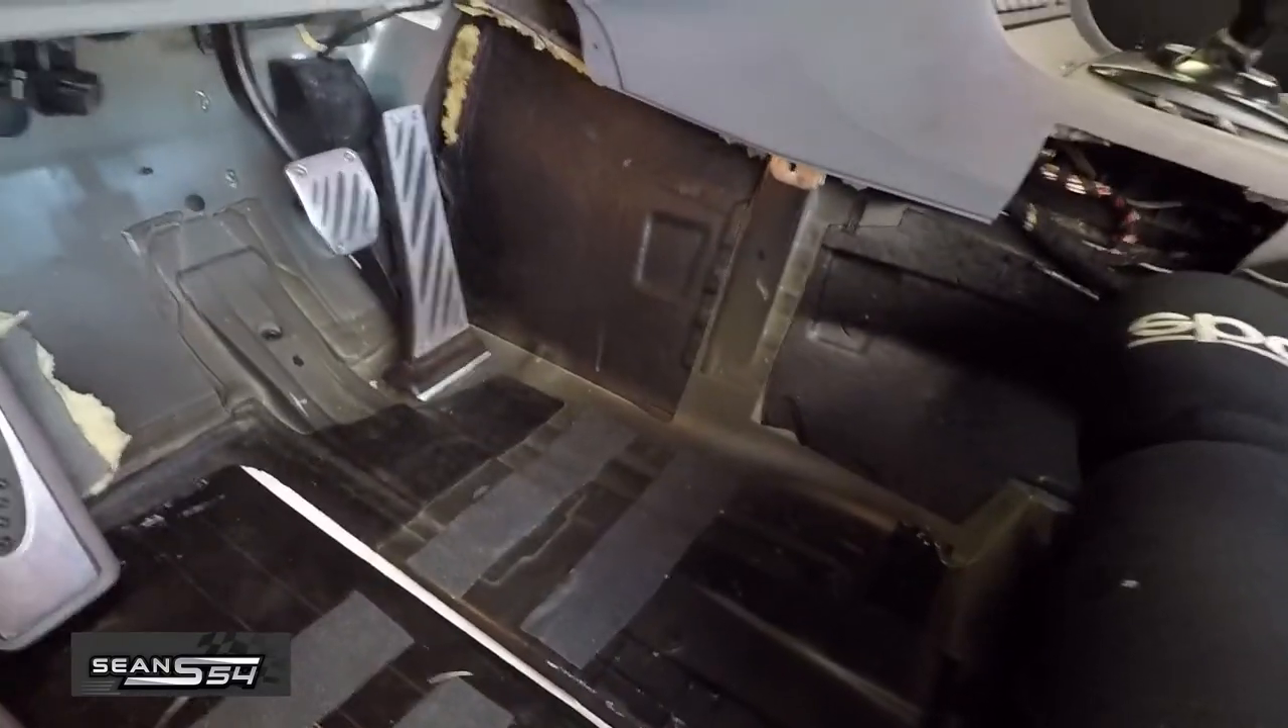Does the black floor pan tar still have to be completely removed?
Yes.